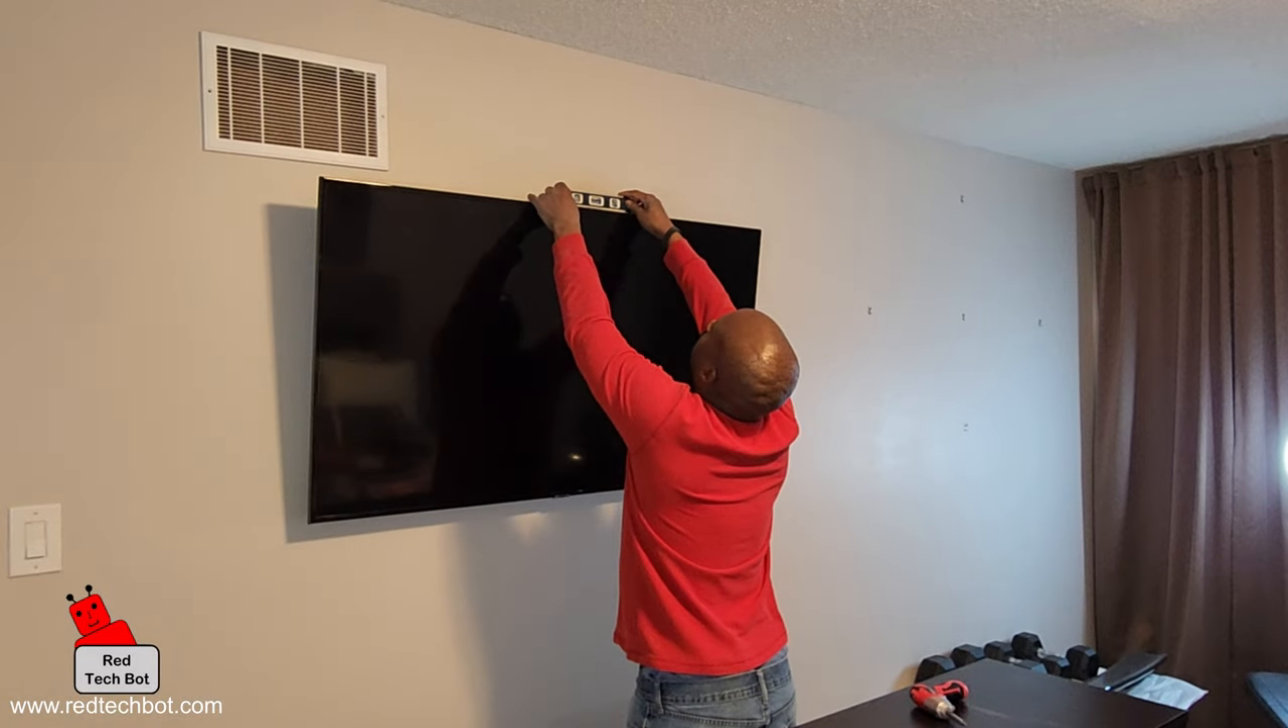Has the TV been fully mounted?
Yes.